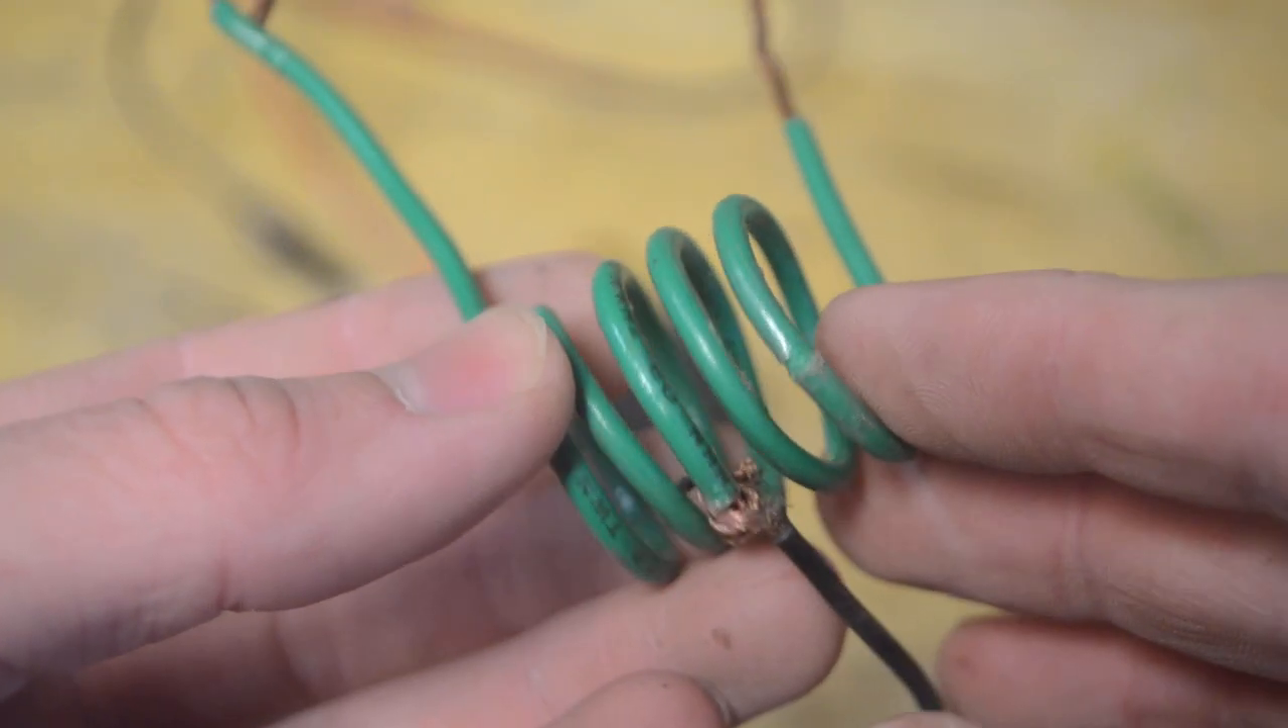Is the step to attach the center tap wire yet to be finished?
No.